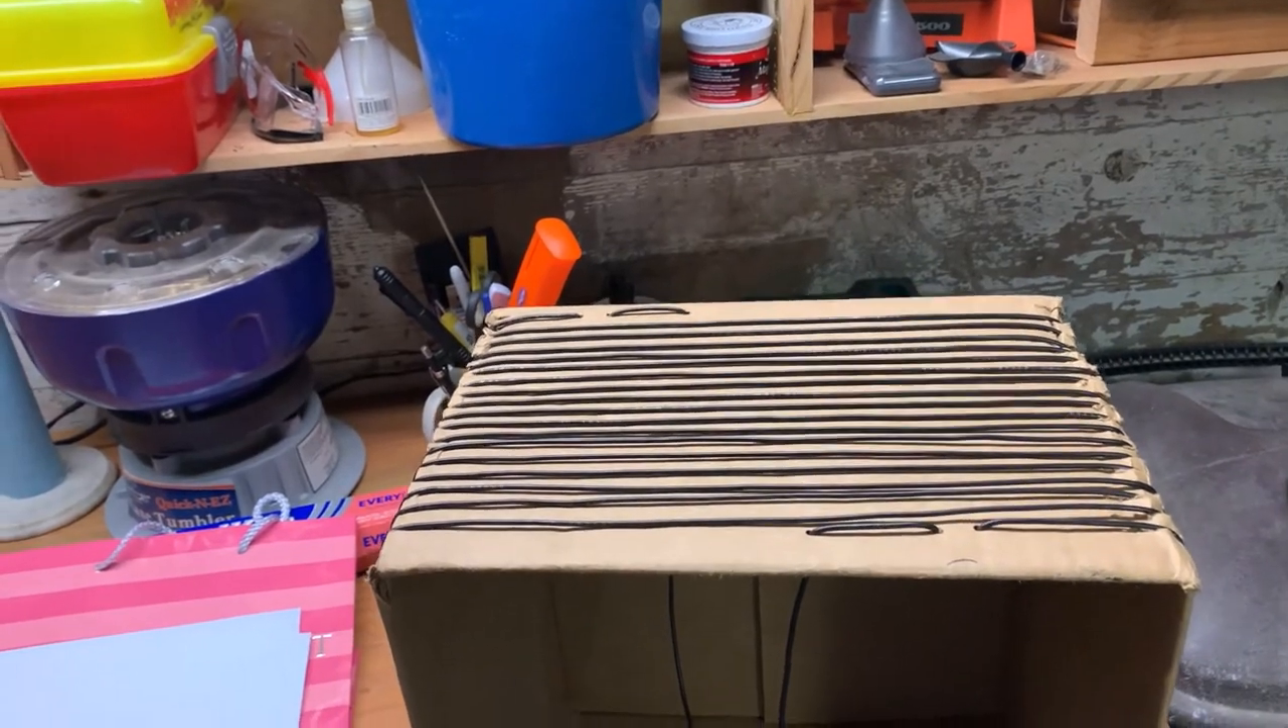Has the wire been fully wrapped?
Yes.